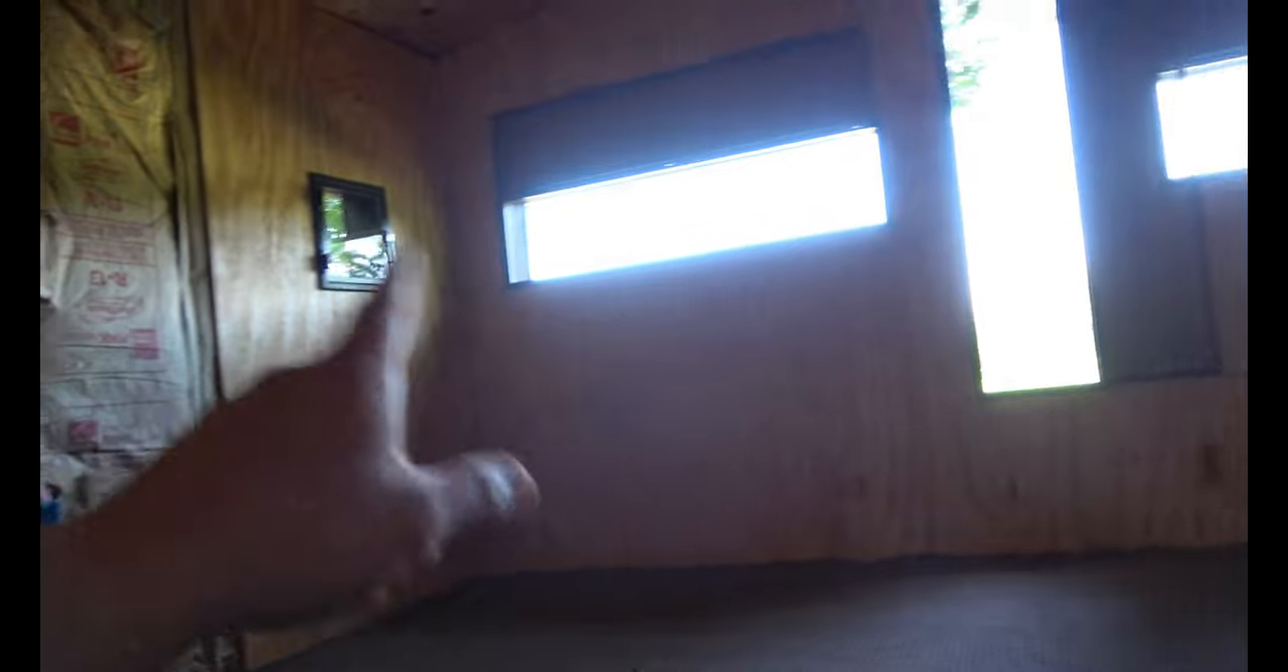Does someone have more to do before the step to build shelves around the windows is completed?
Yes.